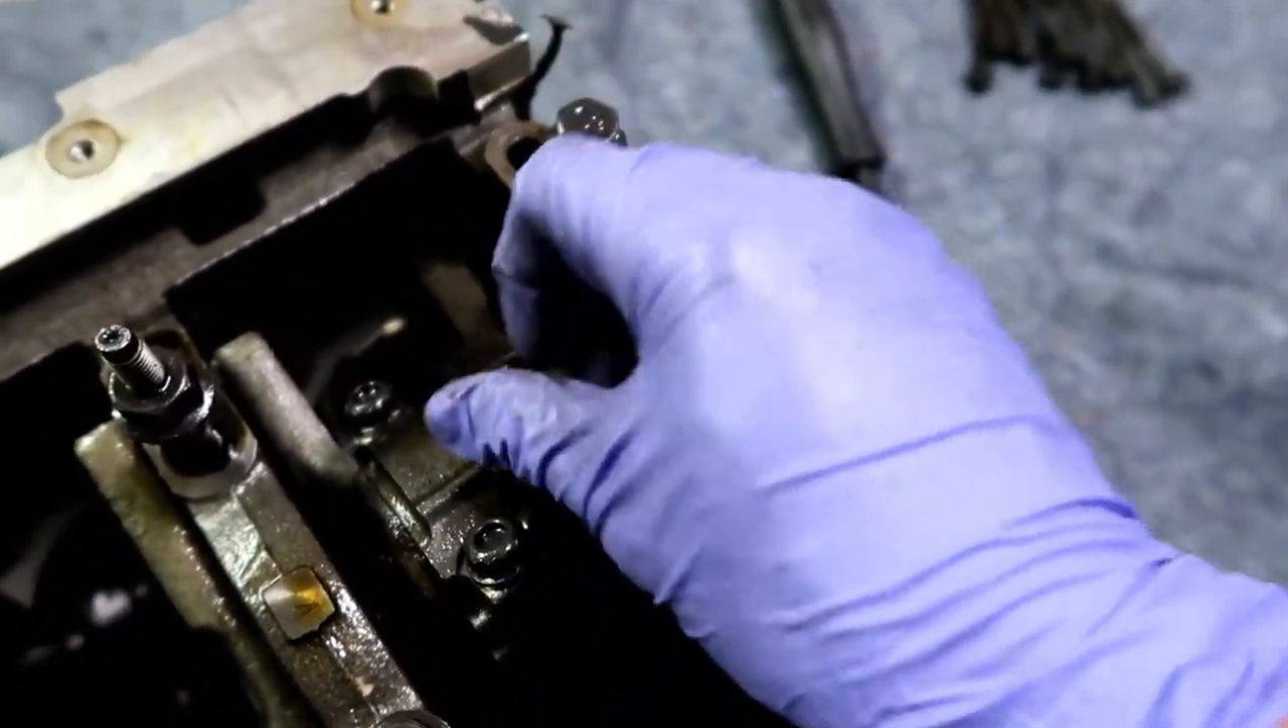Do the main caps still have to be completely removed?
Yes.